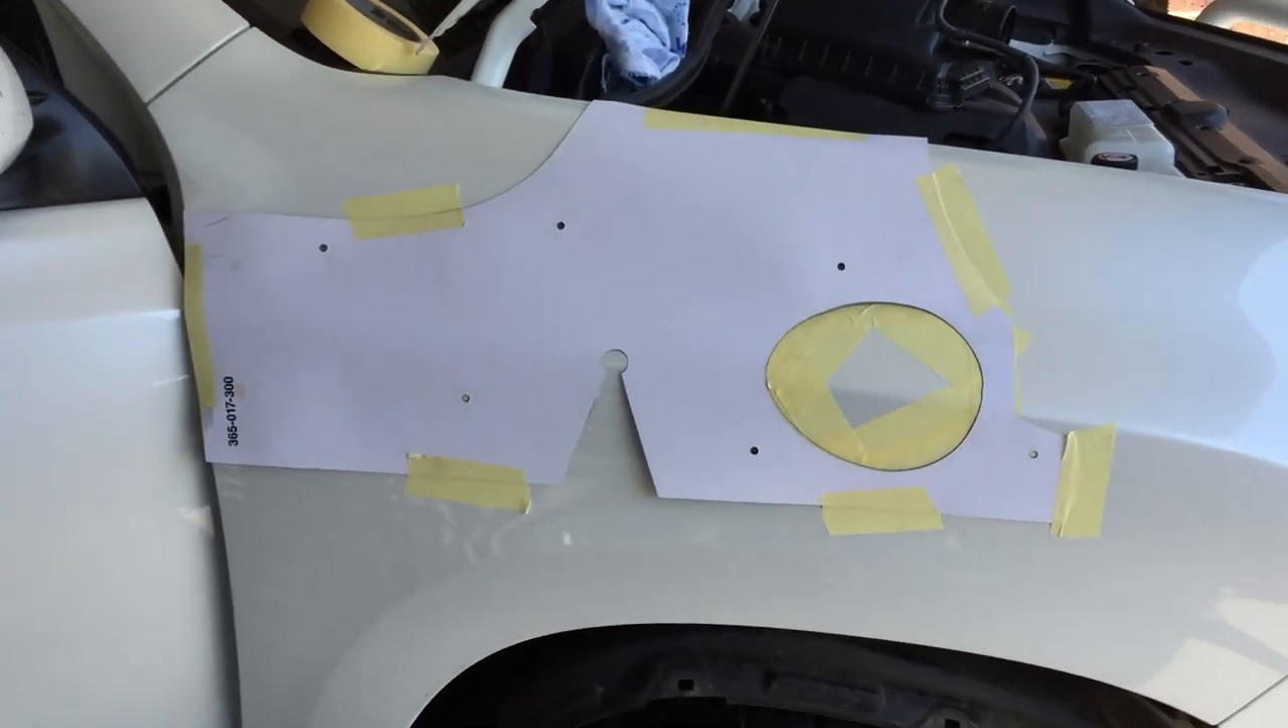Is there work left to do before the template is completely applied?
No.